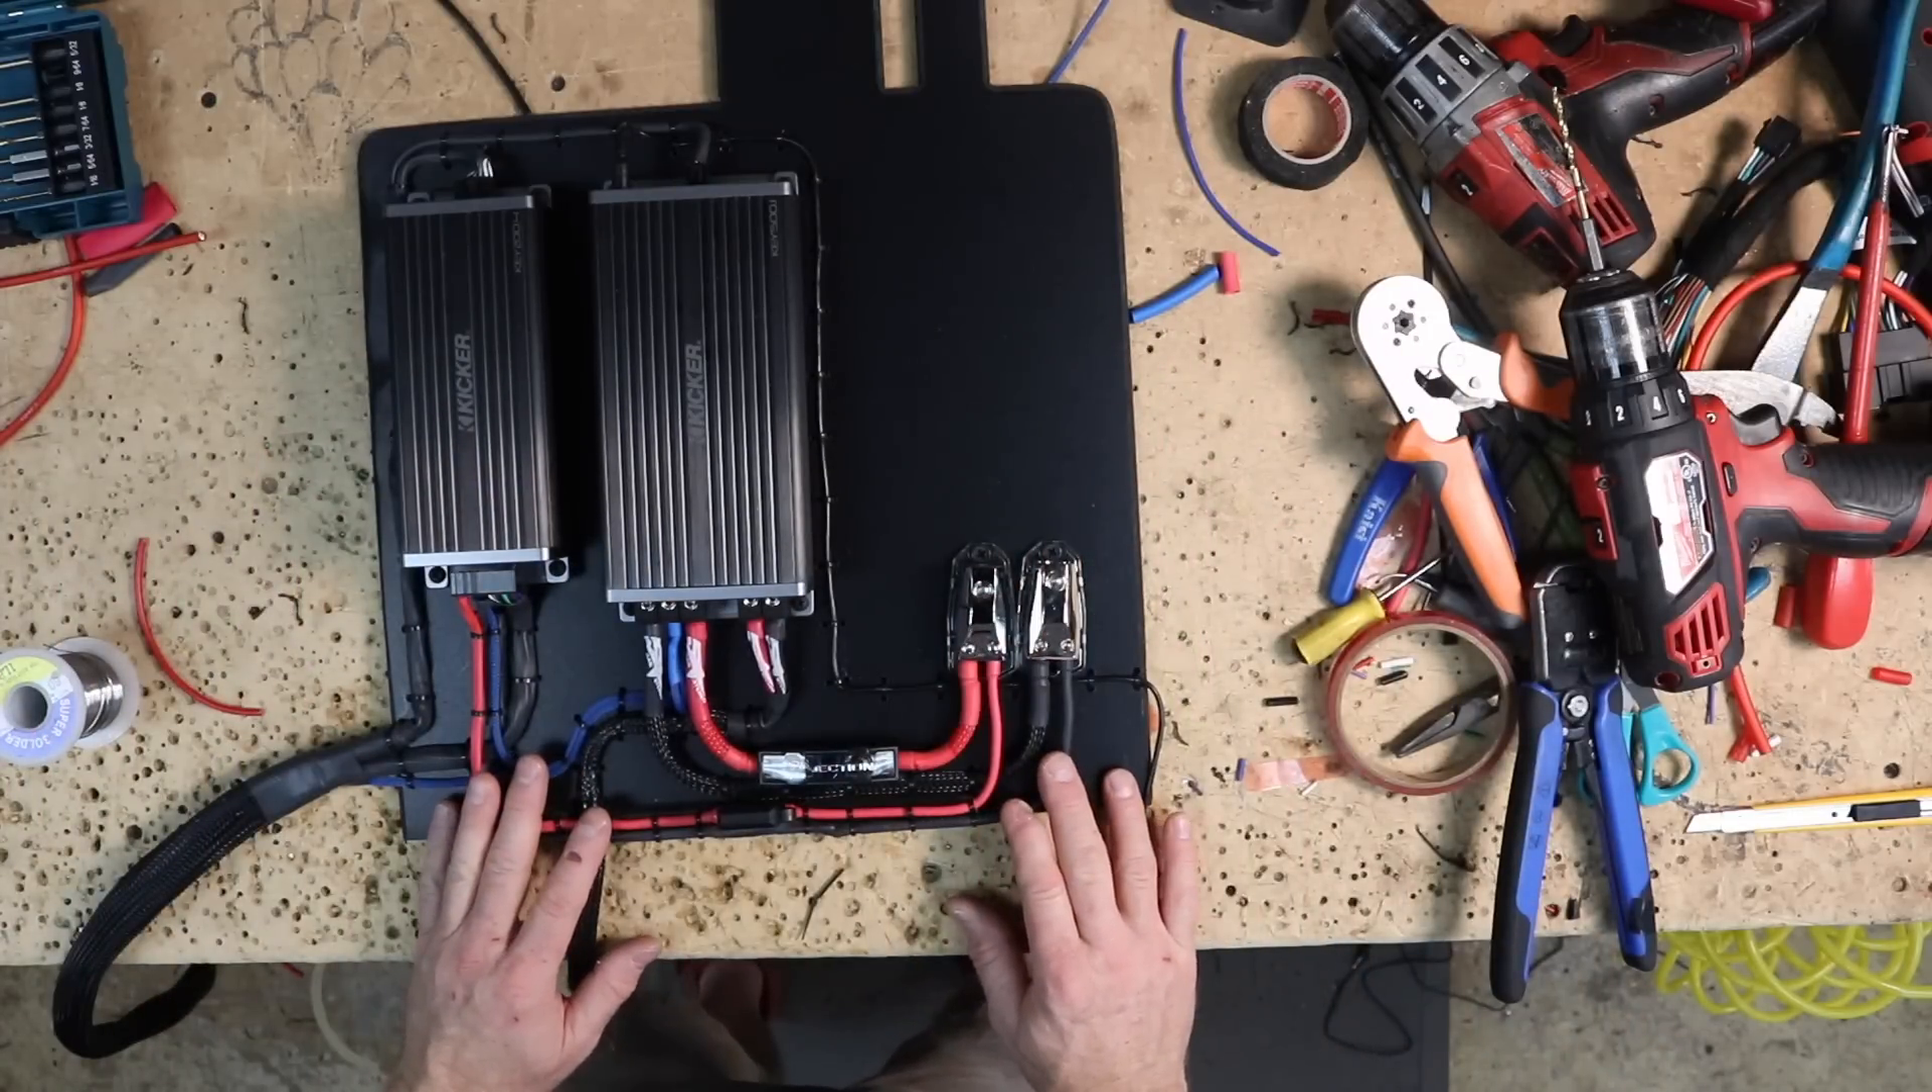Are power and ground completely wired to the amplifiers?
Yes.